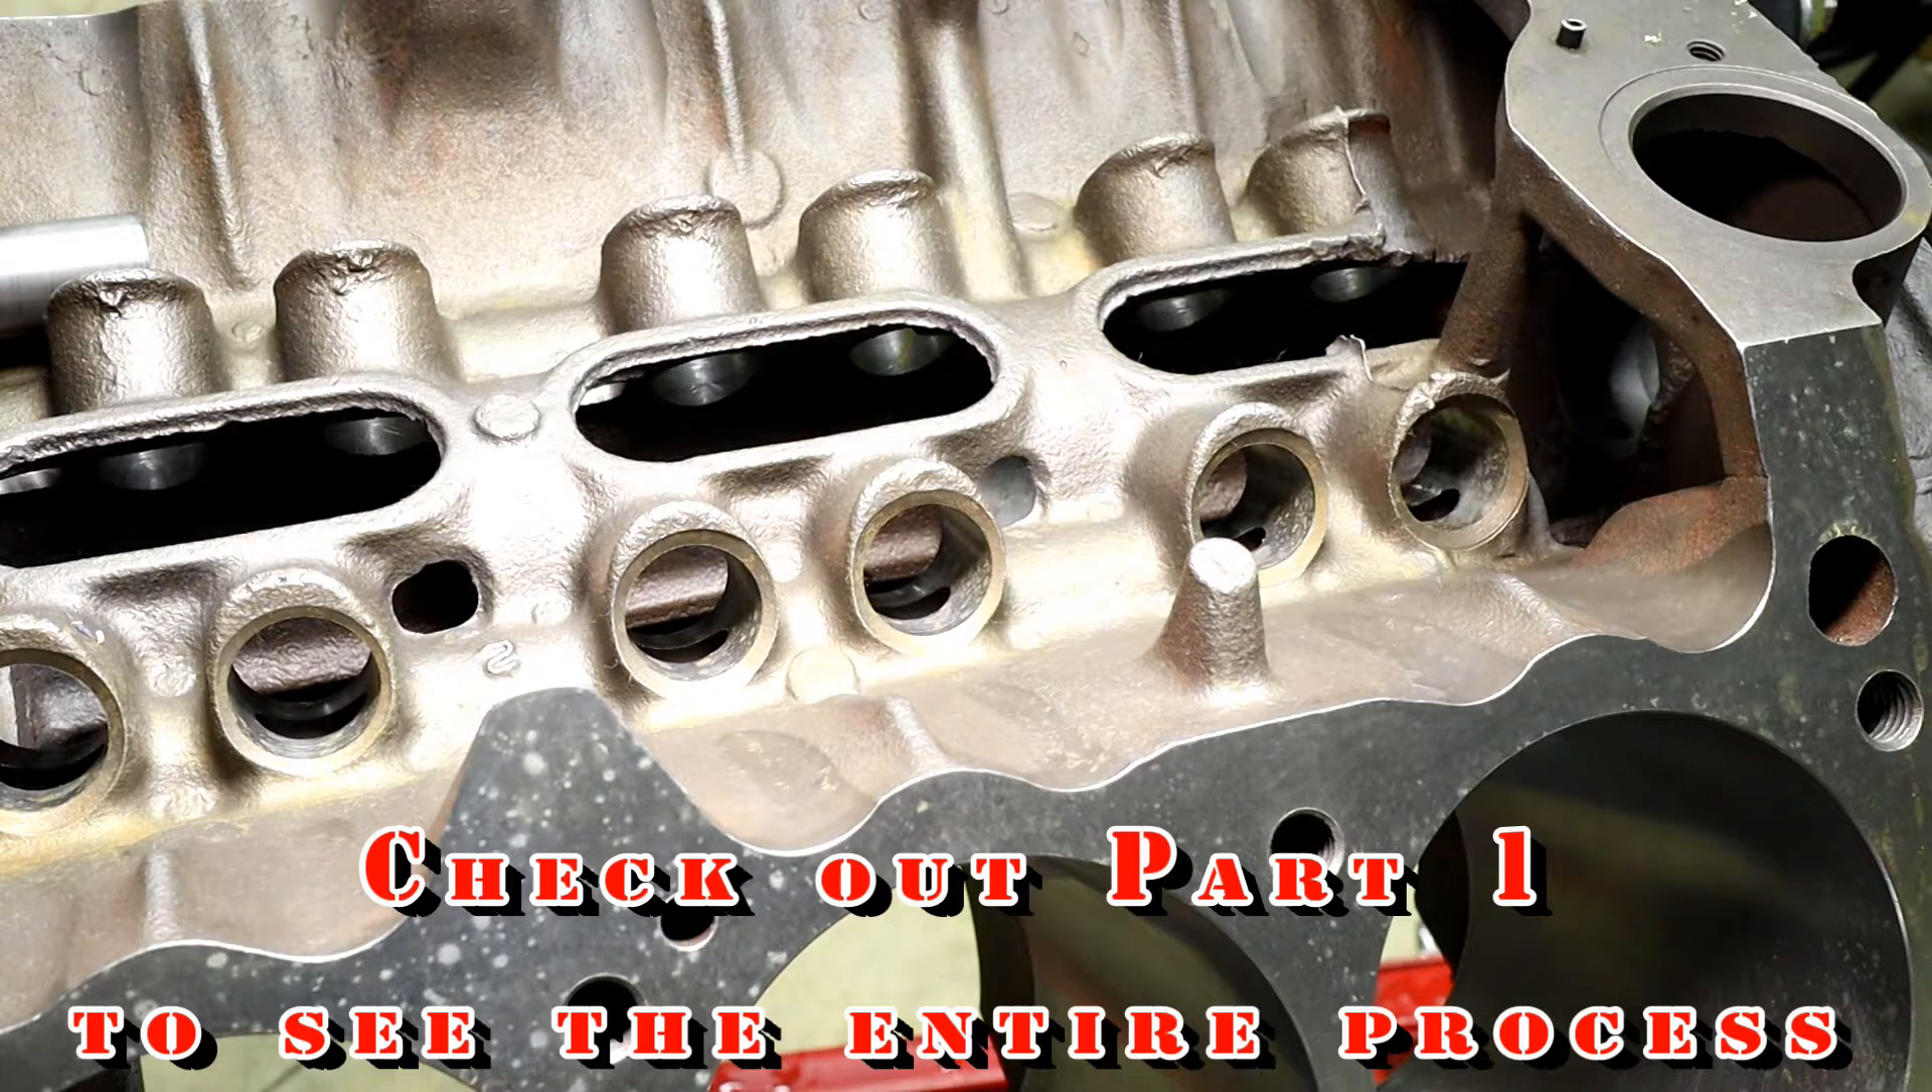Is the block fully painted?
No.